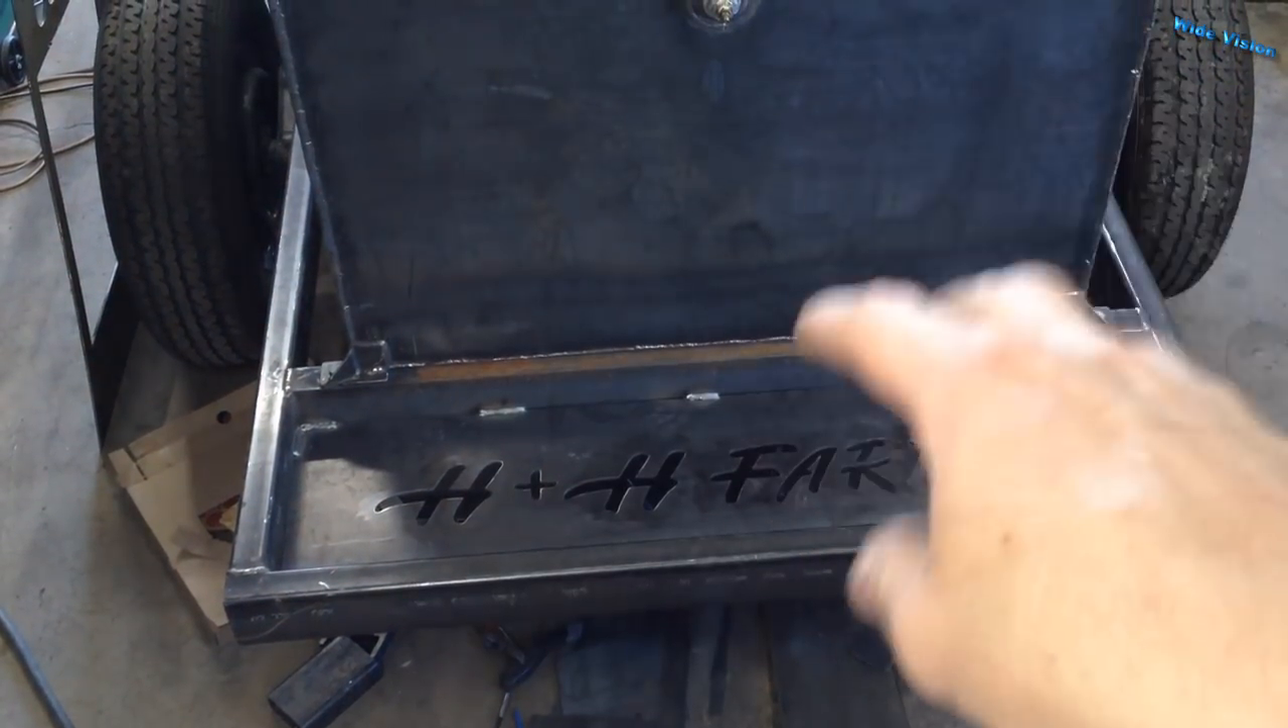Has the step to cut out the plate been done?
Yes.